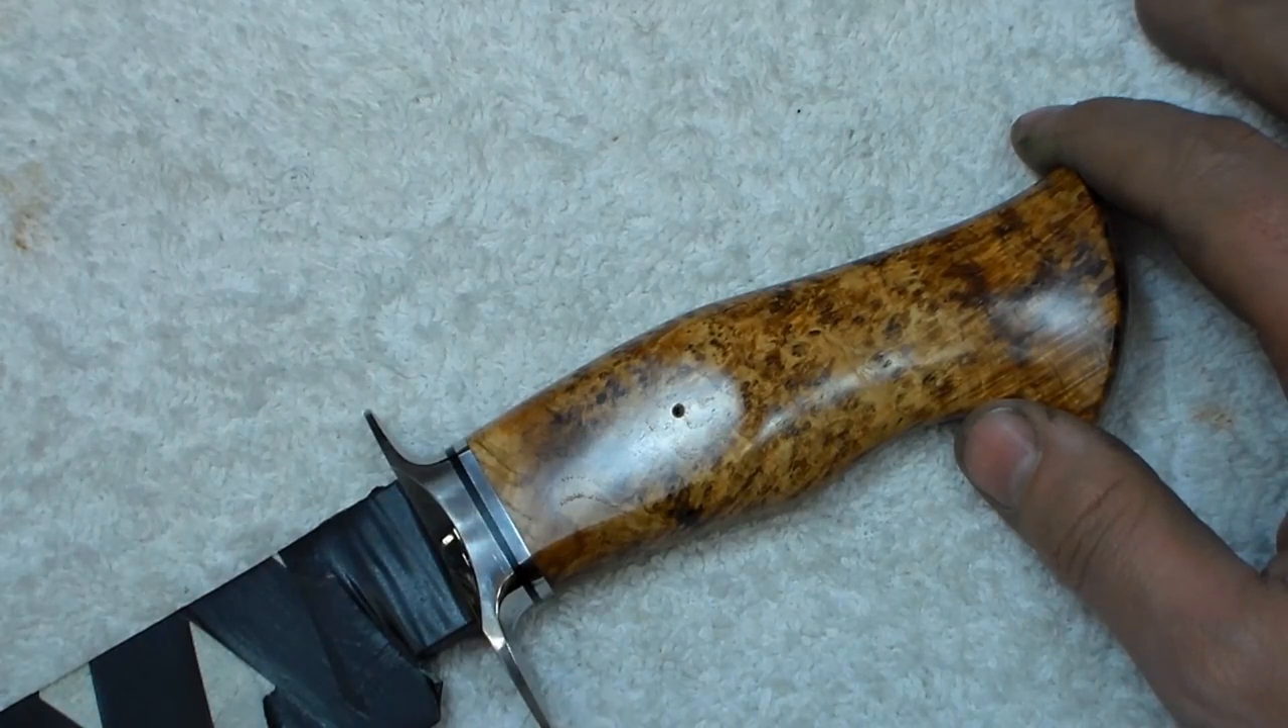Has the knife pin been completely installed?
No.